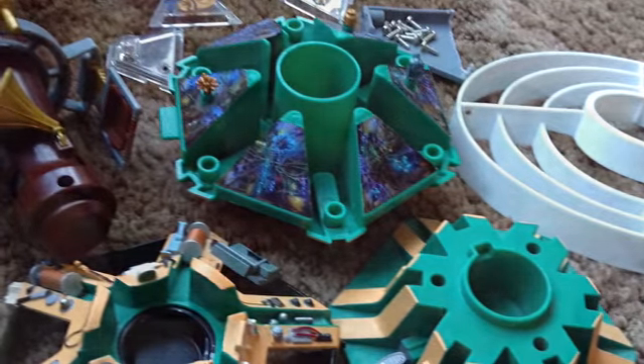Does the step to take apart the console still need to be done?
No.